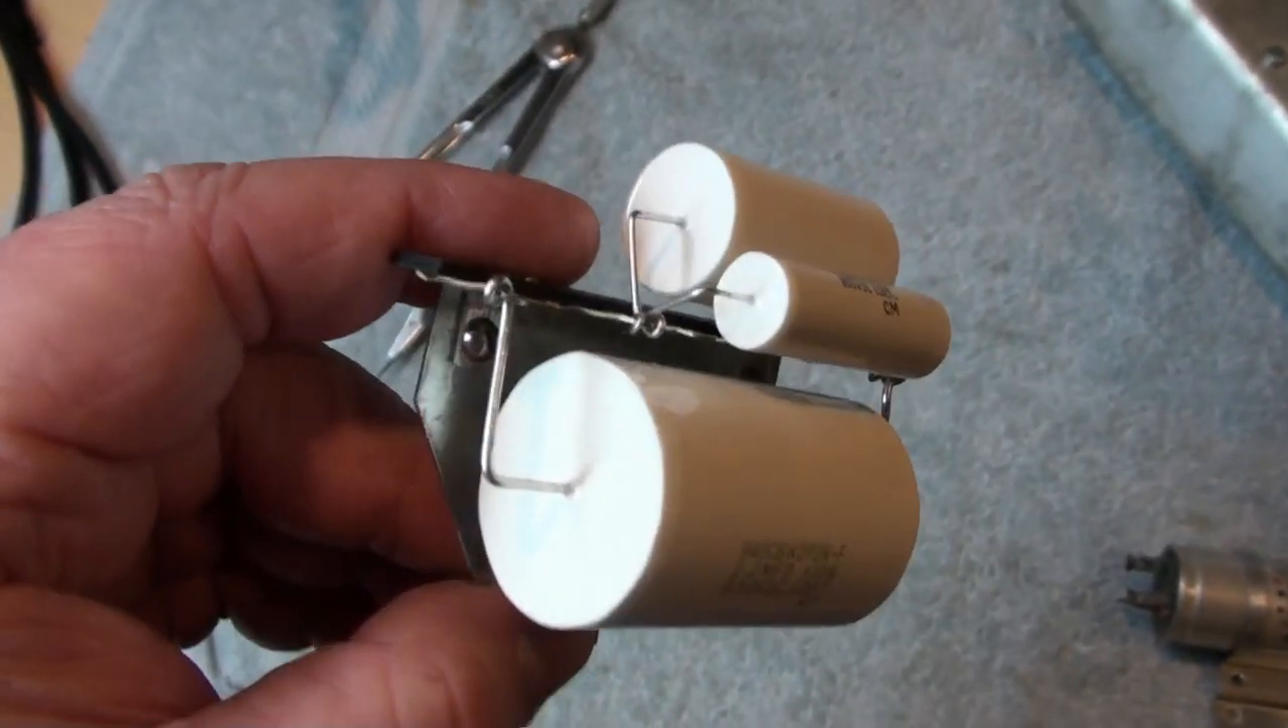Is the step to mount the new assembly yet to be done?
Yes.